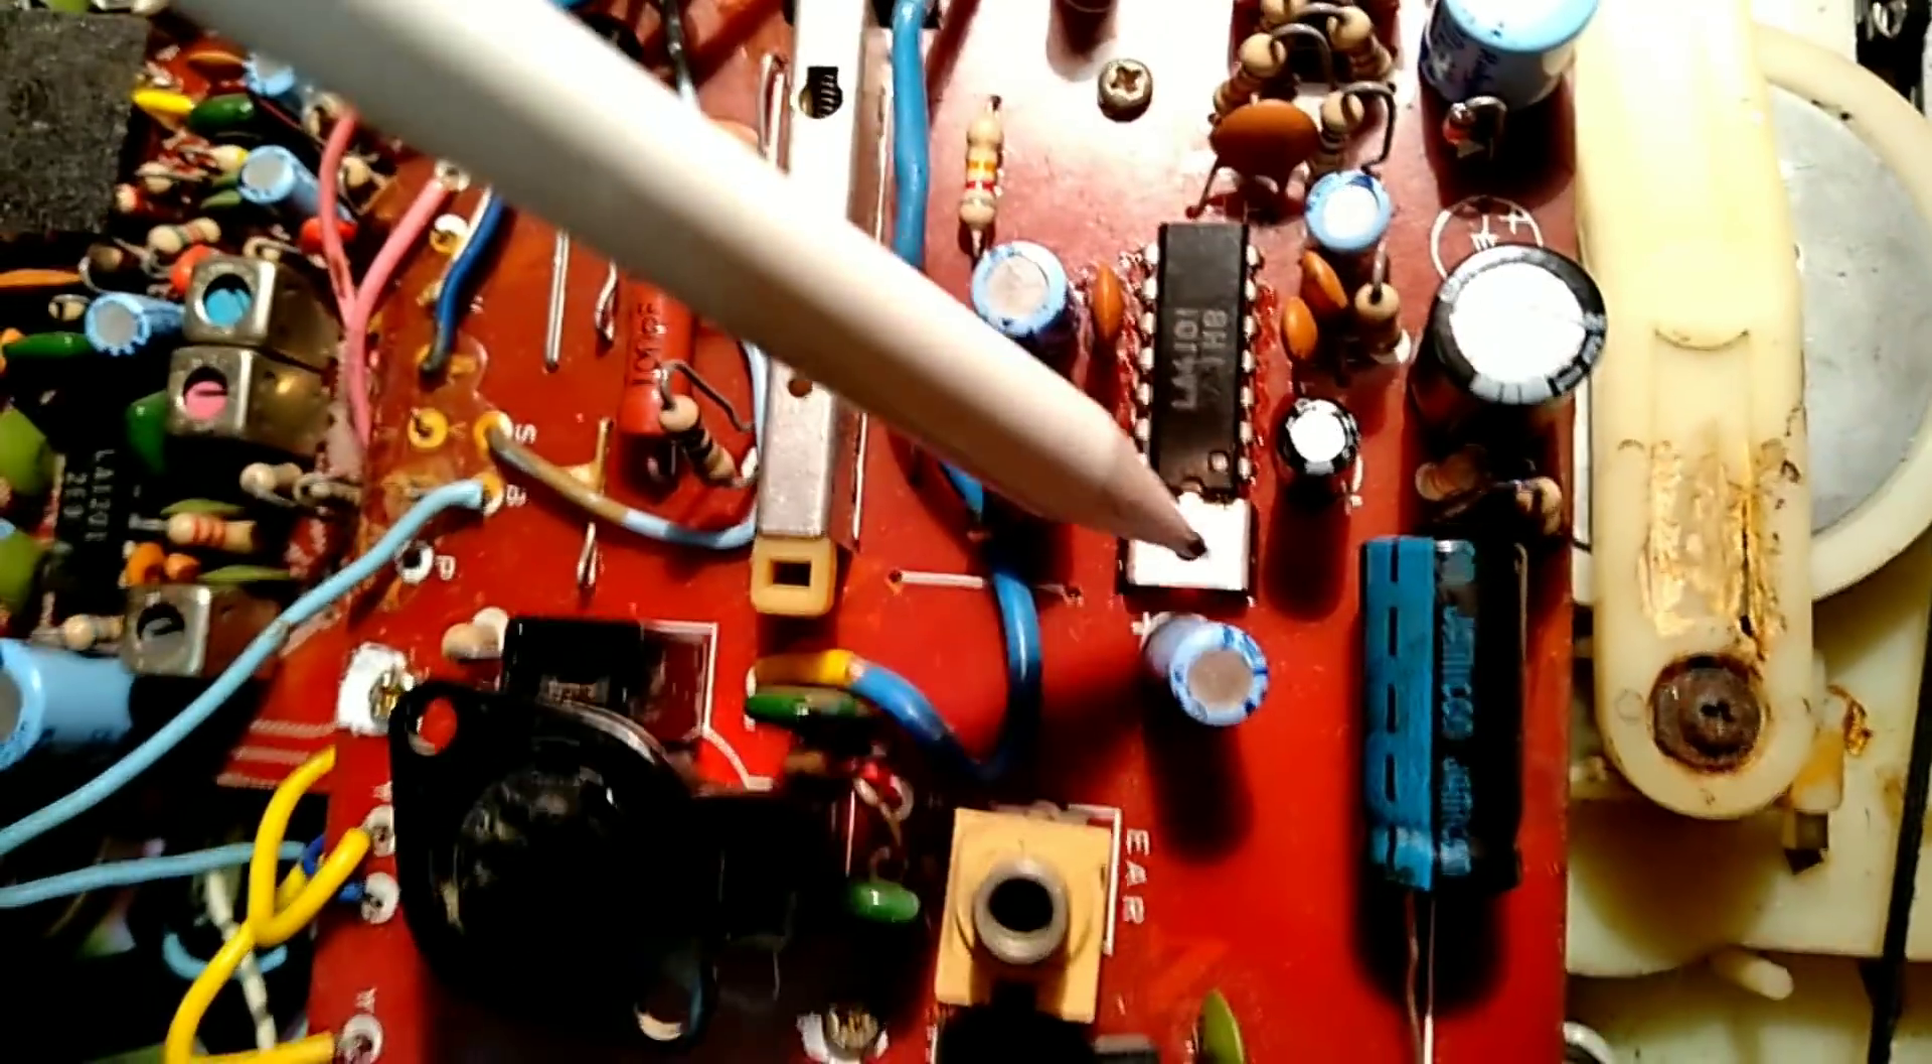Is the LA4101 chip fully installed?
Yes.